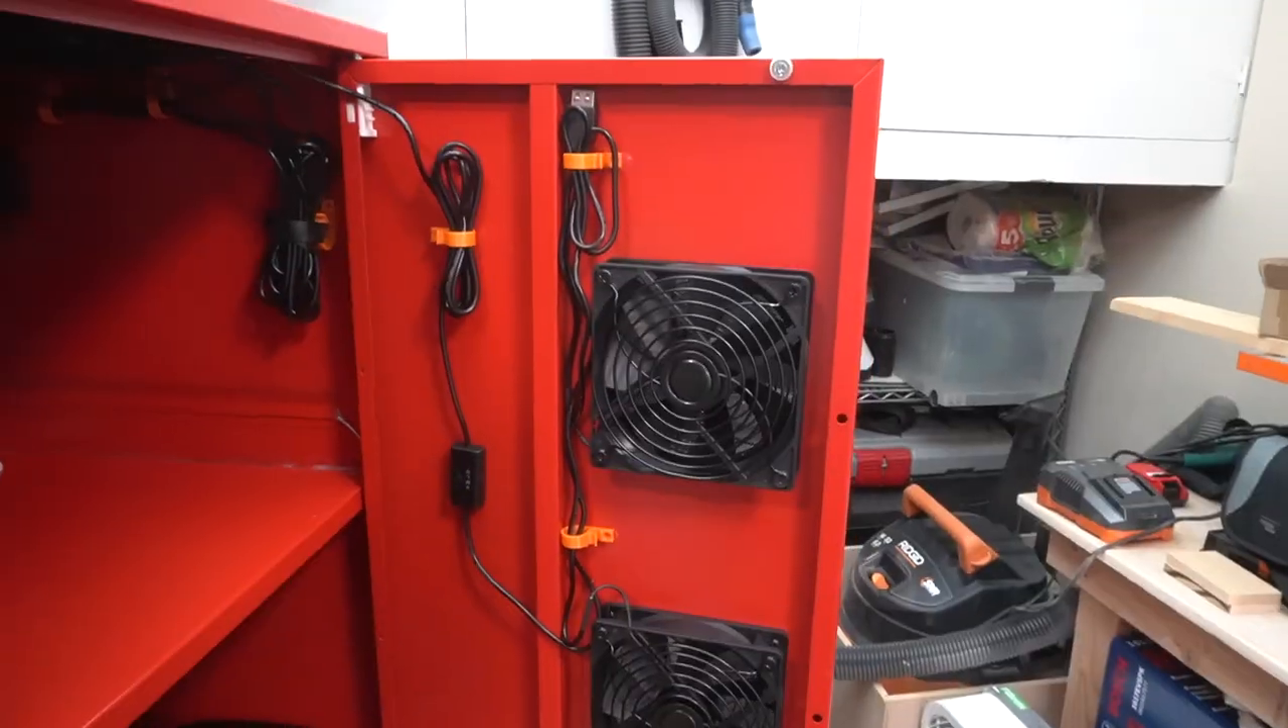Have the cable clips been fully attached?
Yes.